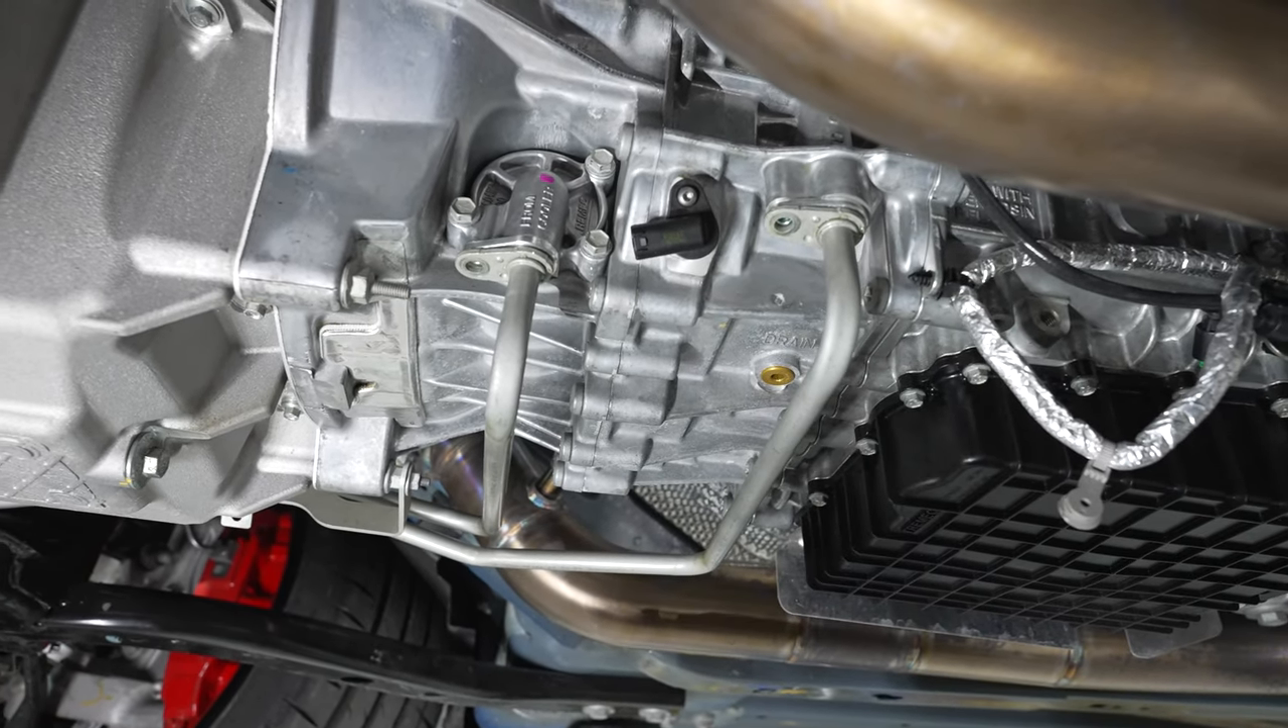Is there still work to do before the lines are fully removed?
Yes.